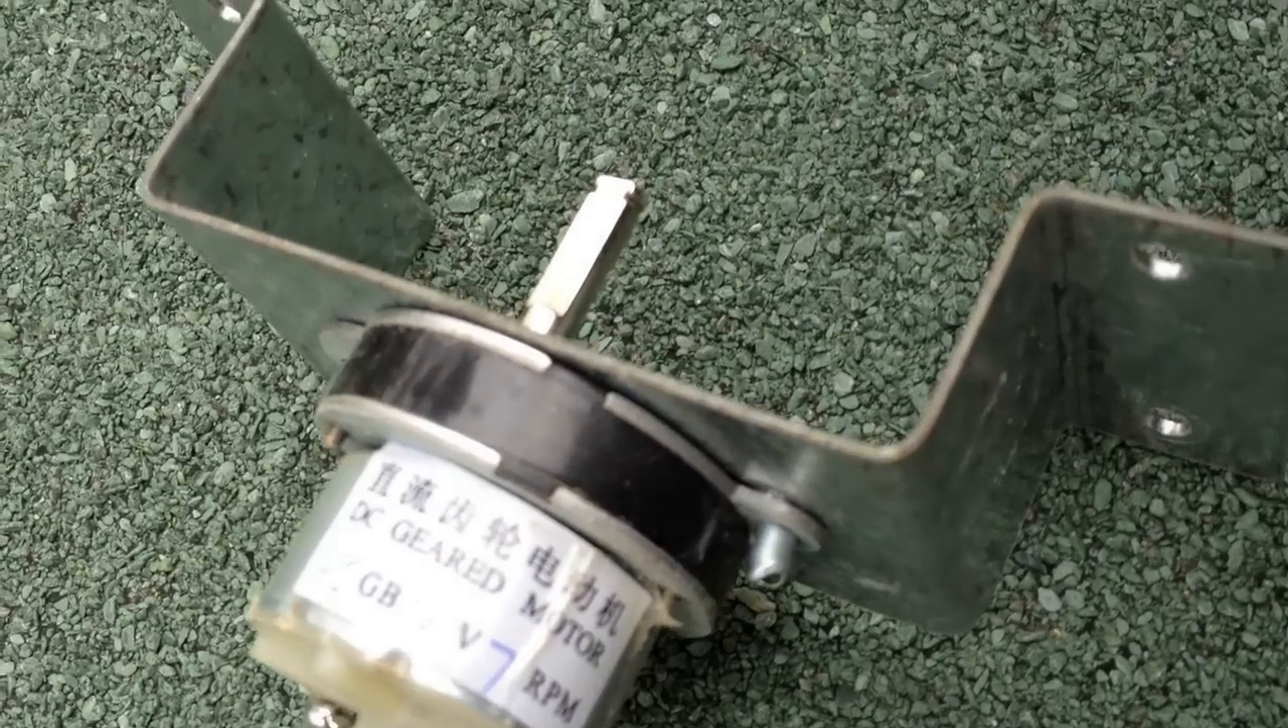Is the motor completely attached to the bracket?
Yes.